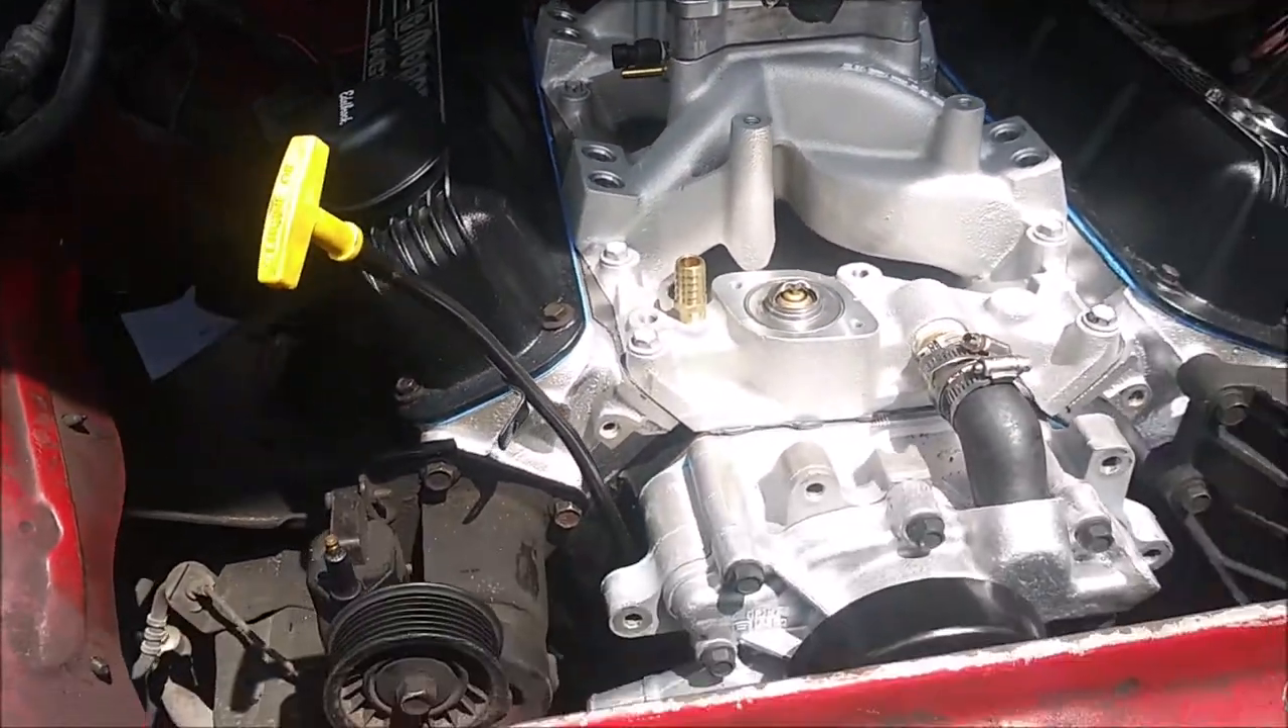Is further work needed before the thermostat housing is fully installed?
Yes.